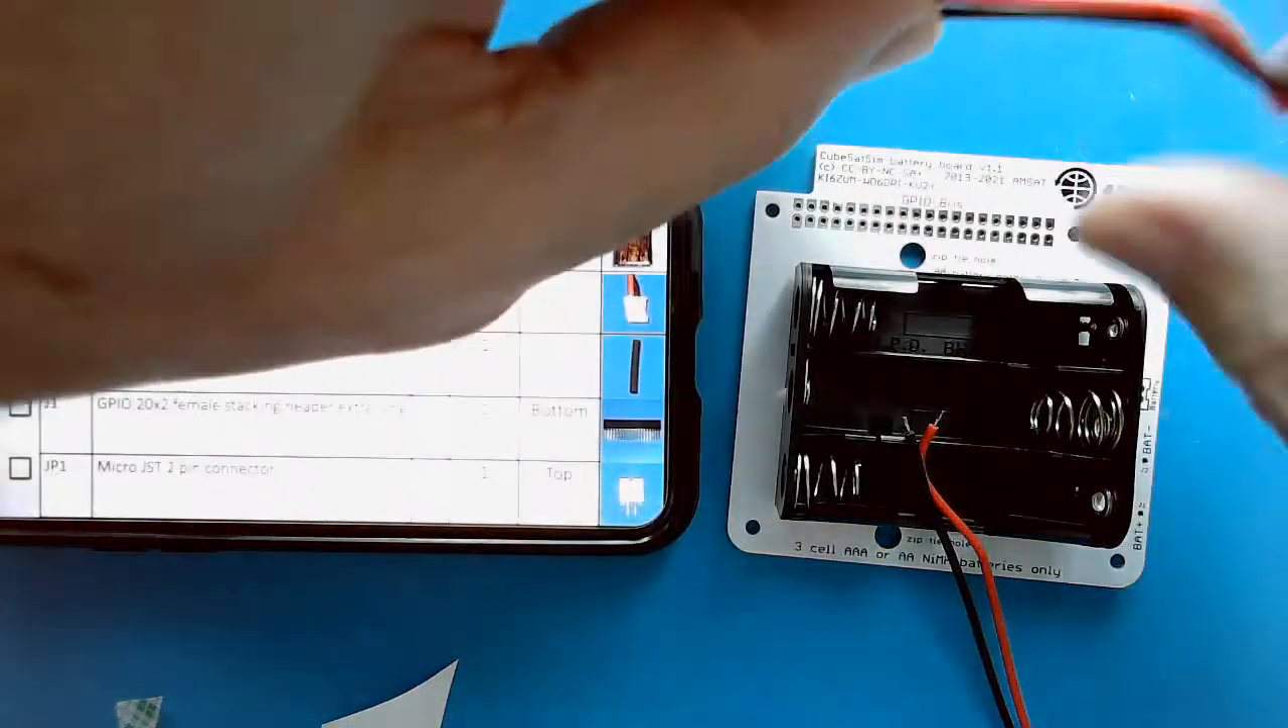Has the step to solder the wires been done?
No.